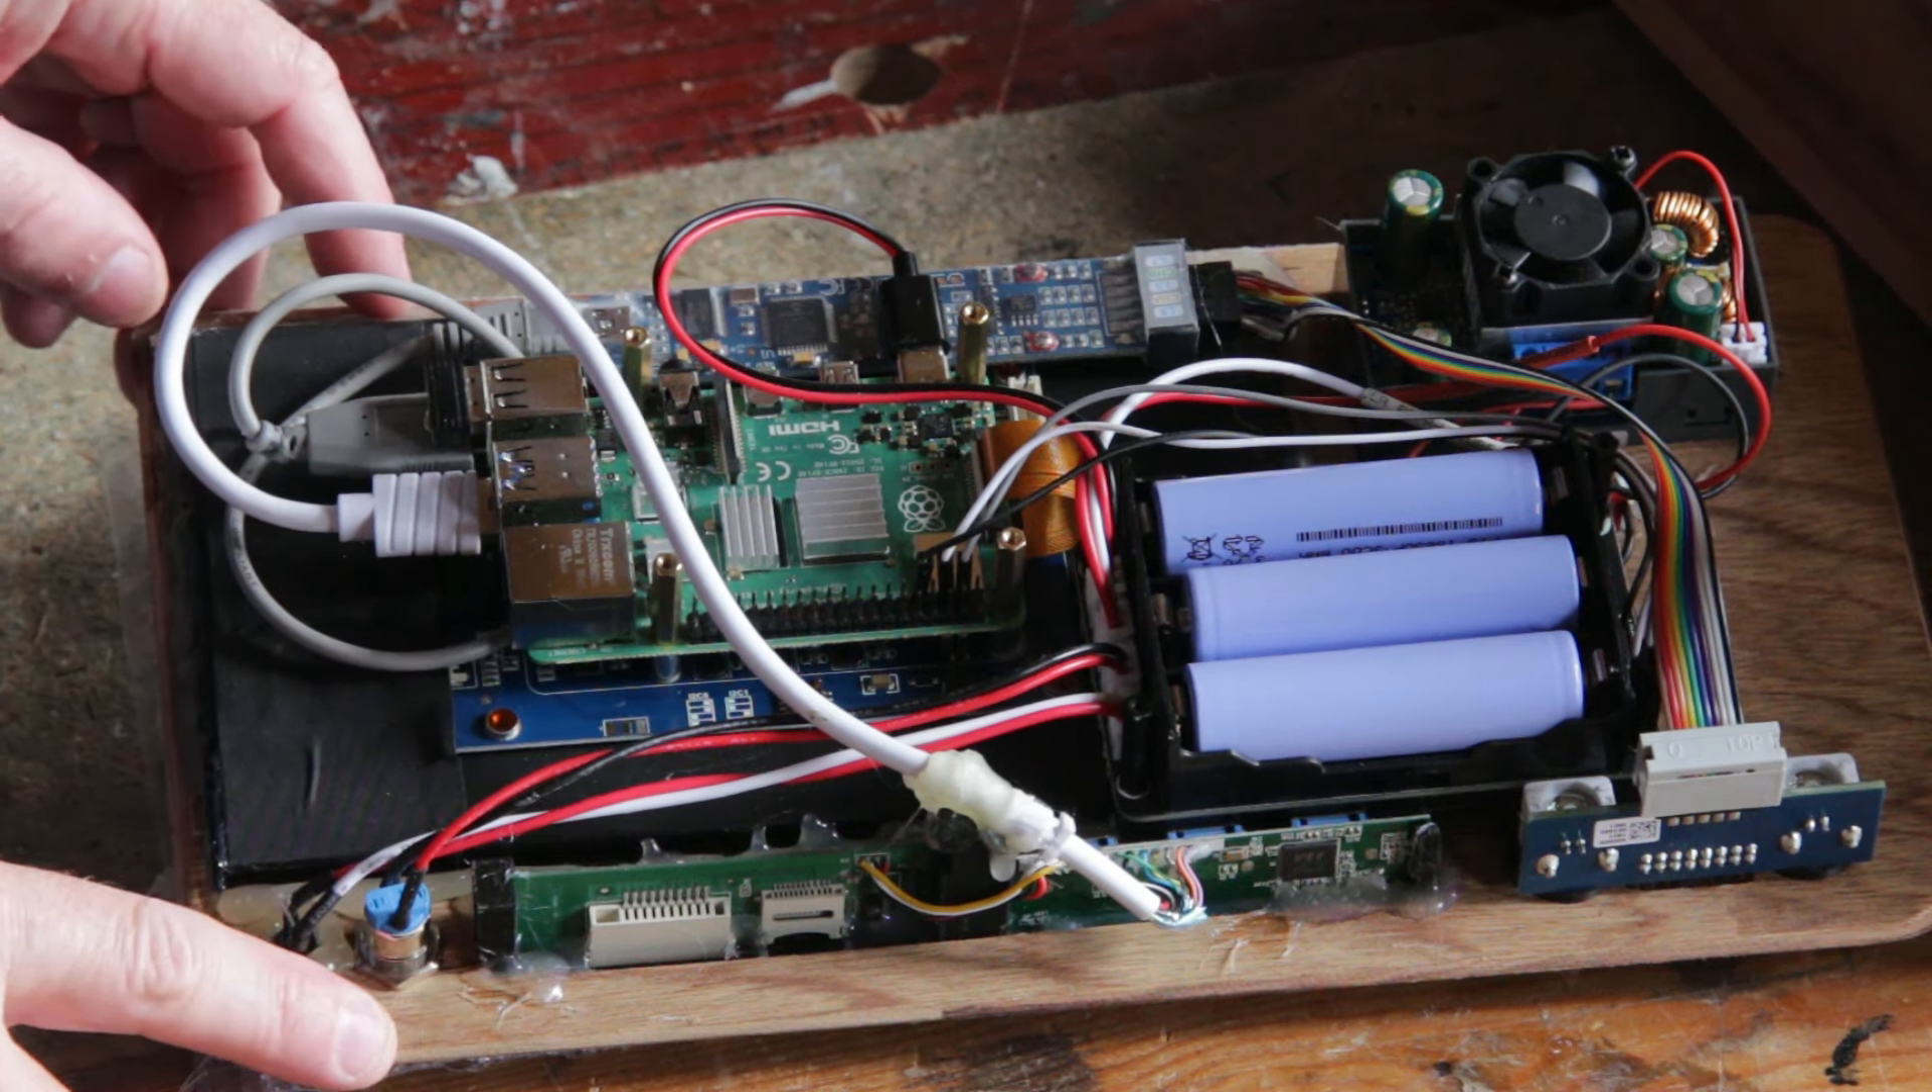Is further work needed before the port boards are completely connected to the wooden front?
No.